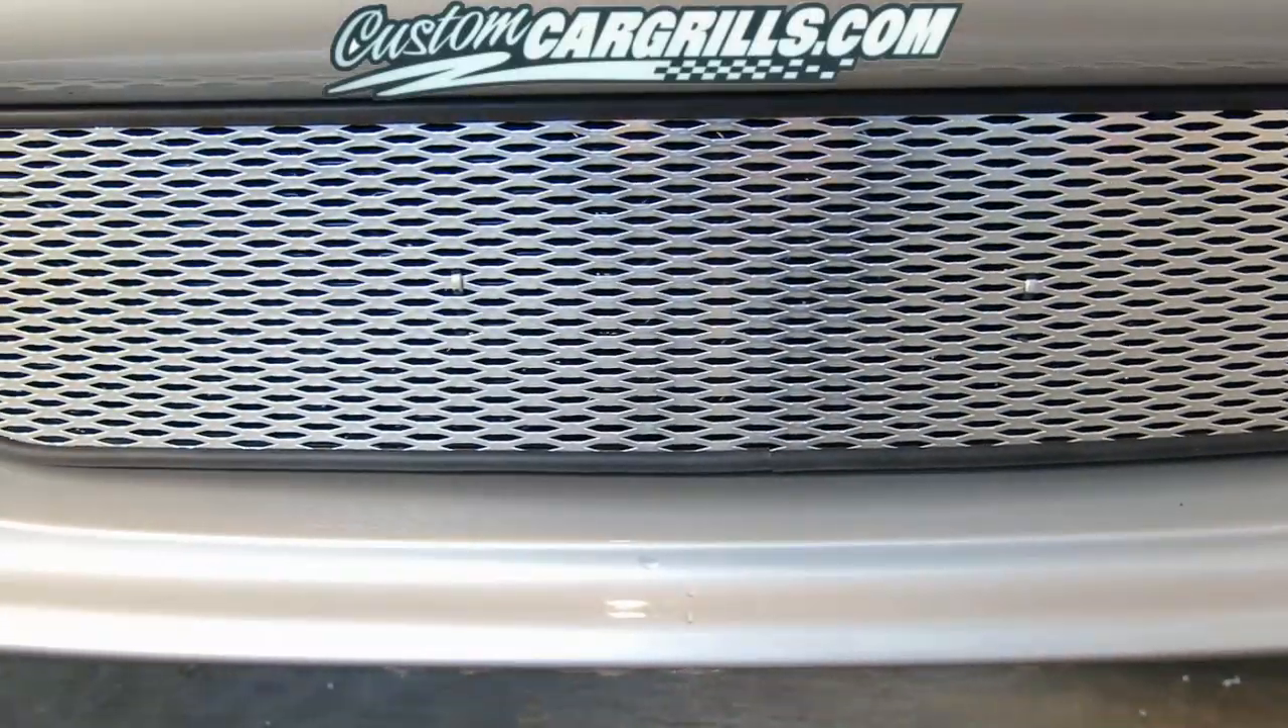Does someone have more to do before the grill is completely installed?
No.